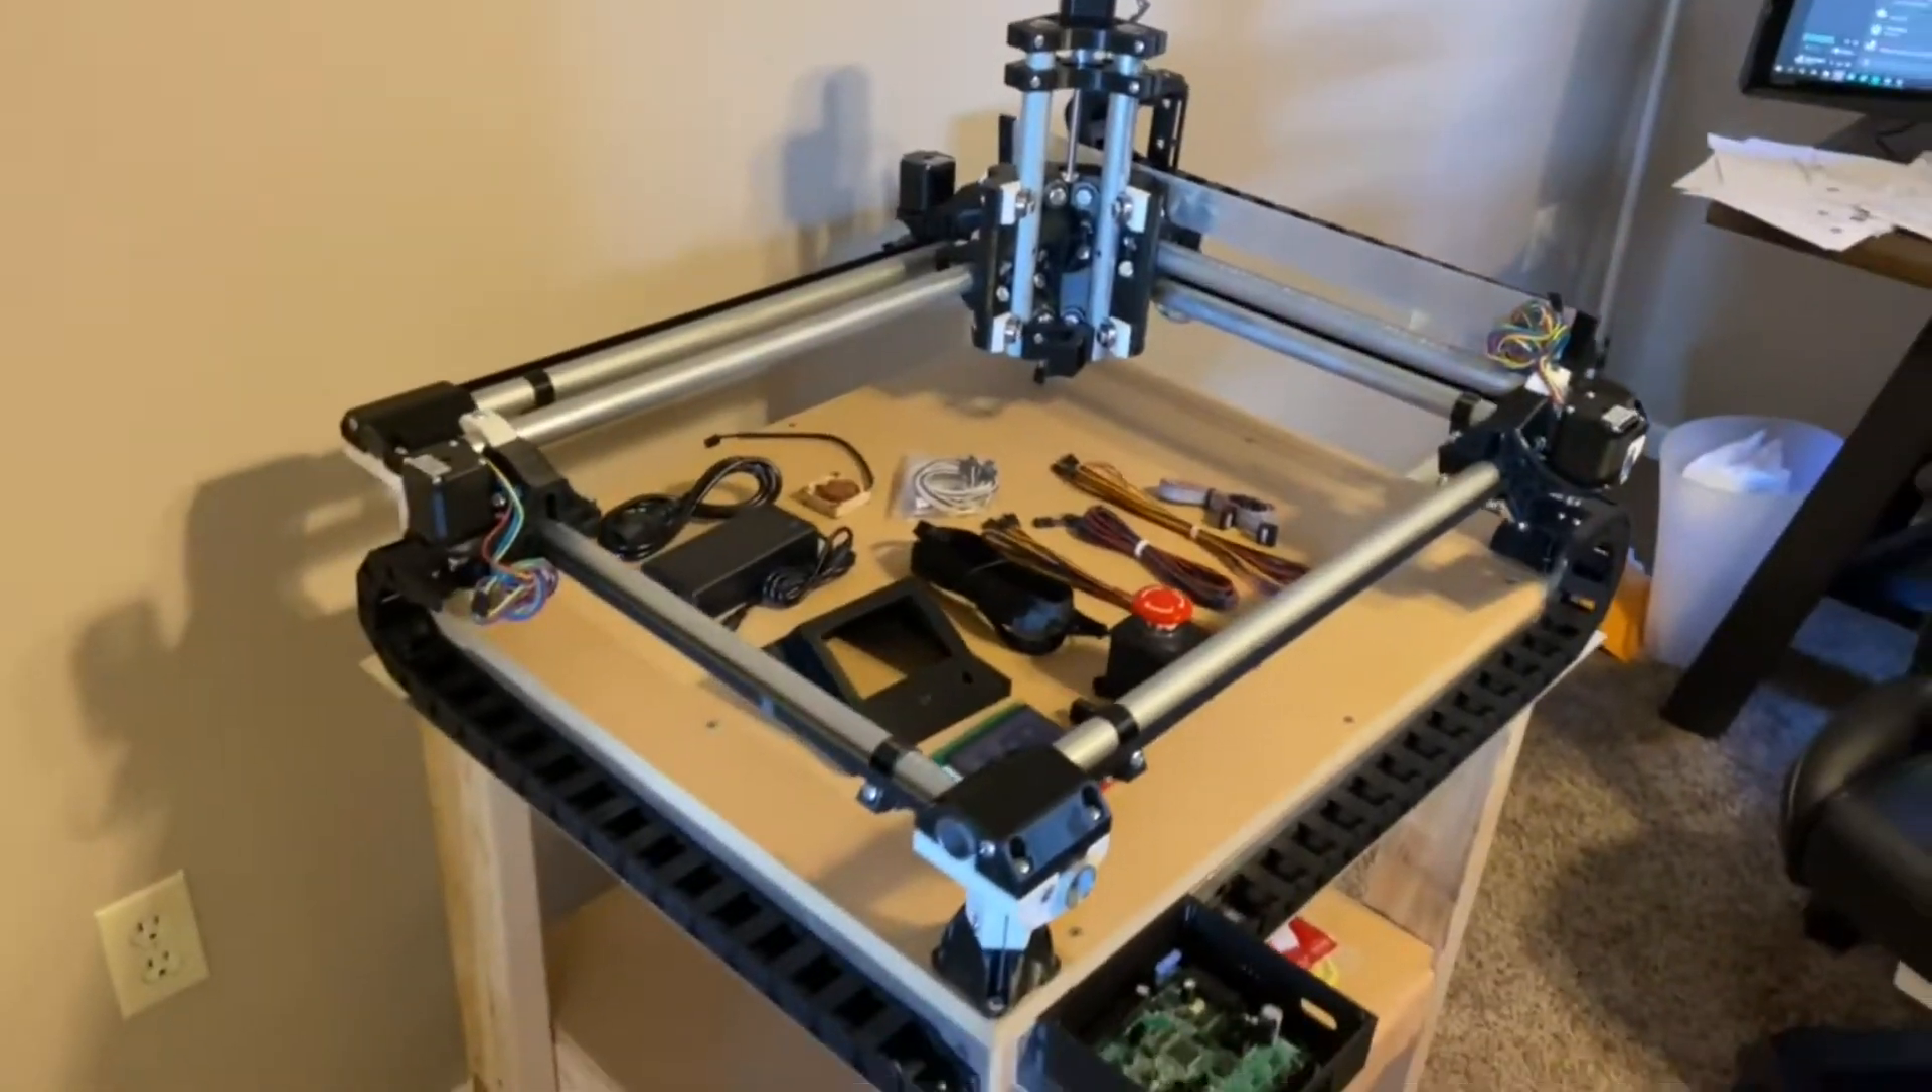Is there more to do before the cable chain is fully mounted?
No.